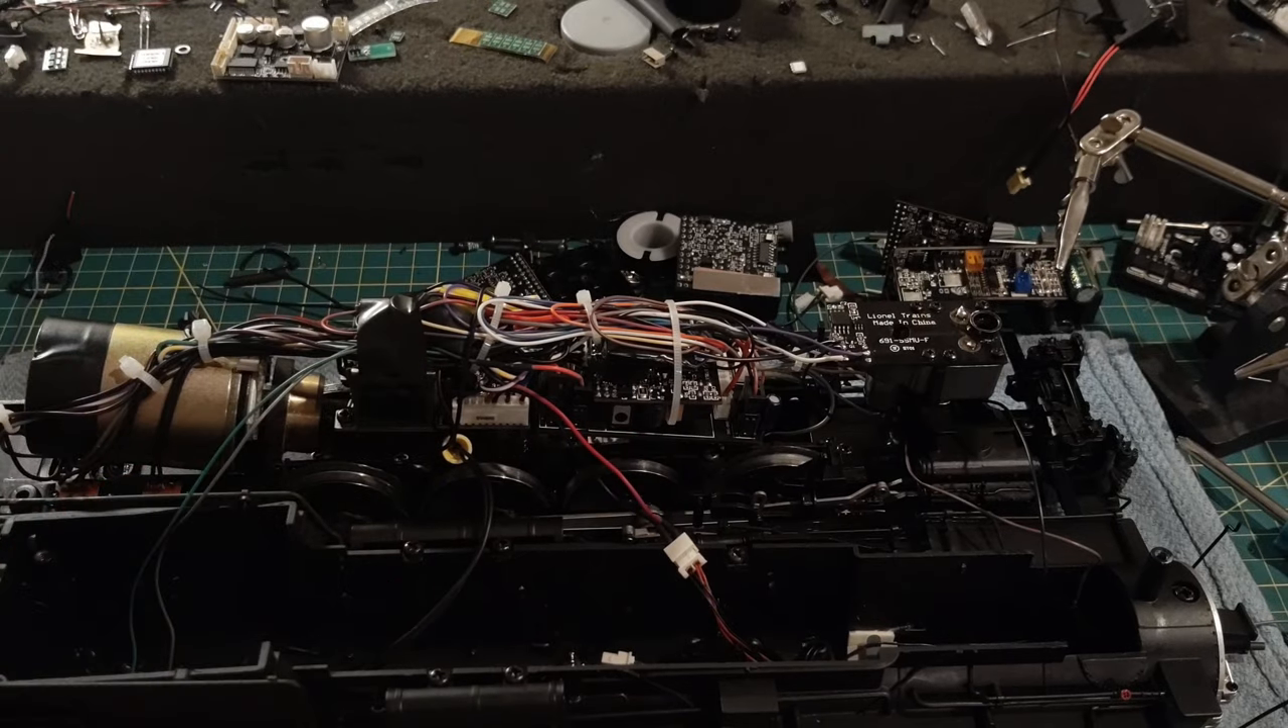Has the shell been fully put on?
No.